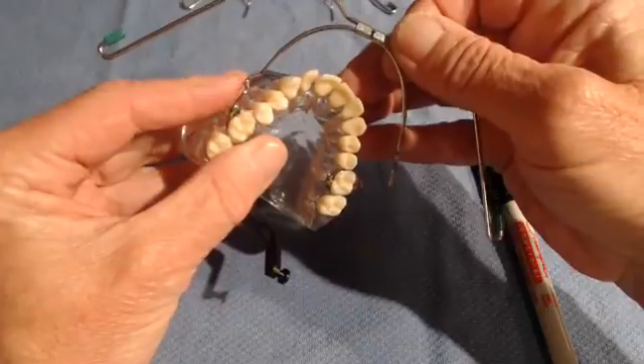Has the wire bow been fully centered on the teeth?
No.